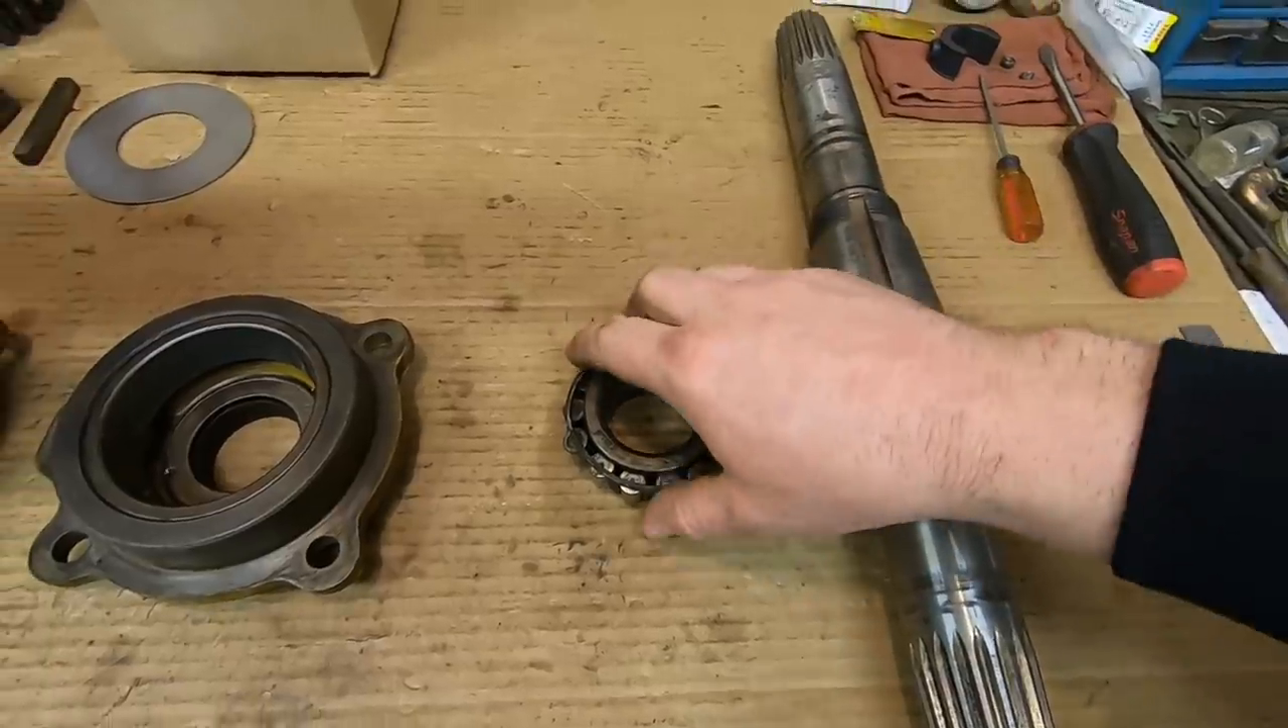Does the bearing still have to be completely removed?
No.